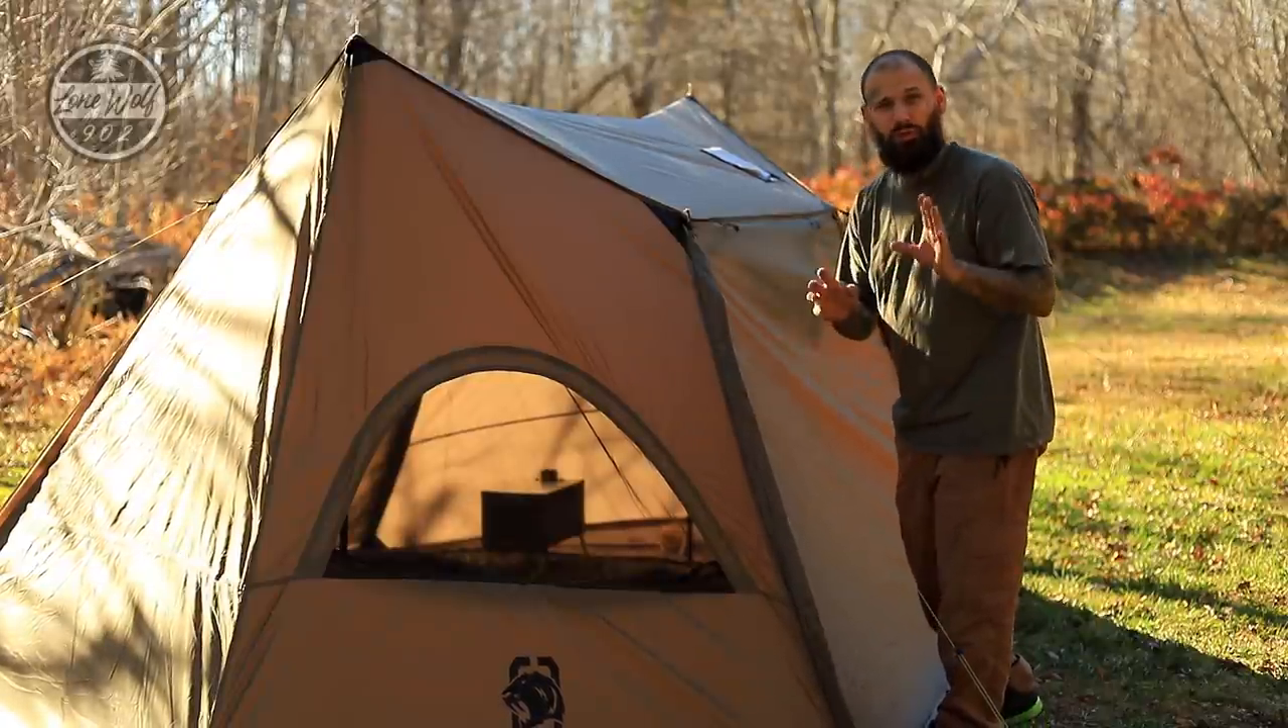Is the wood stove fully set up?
No.